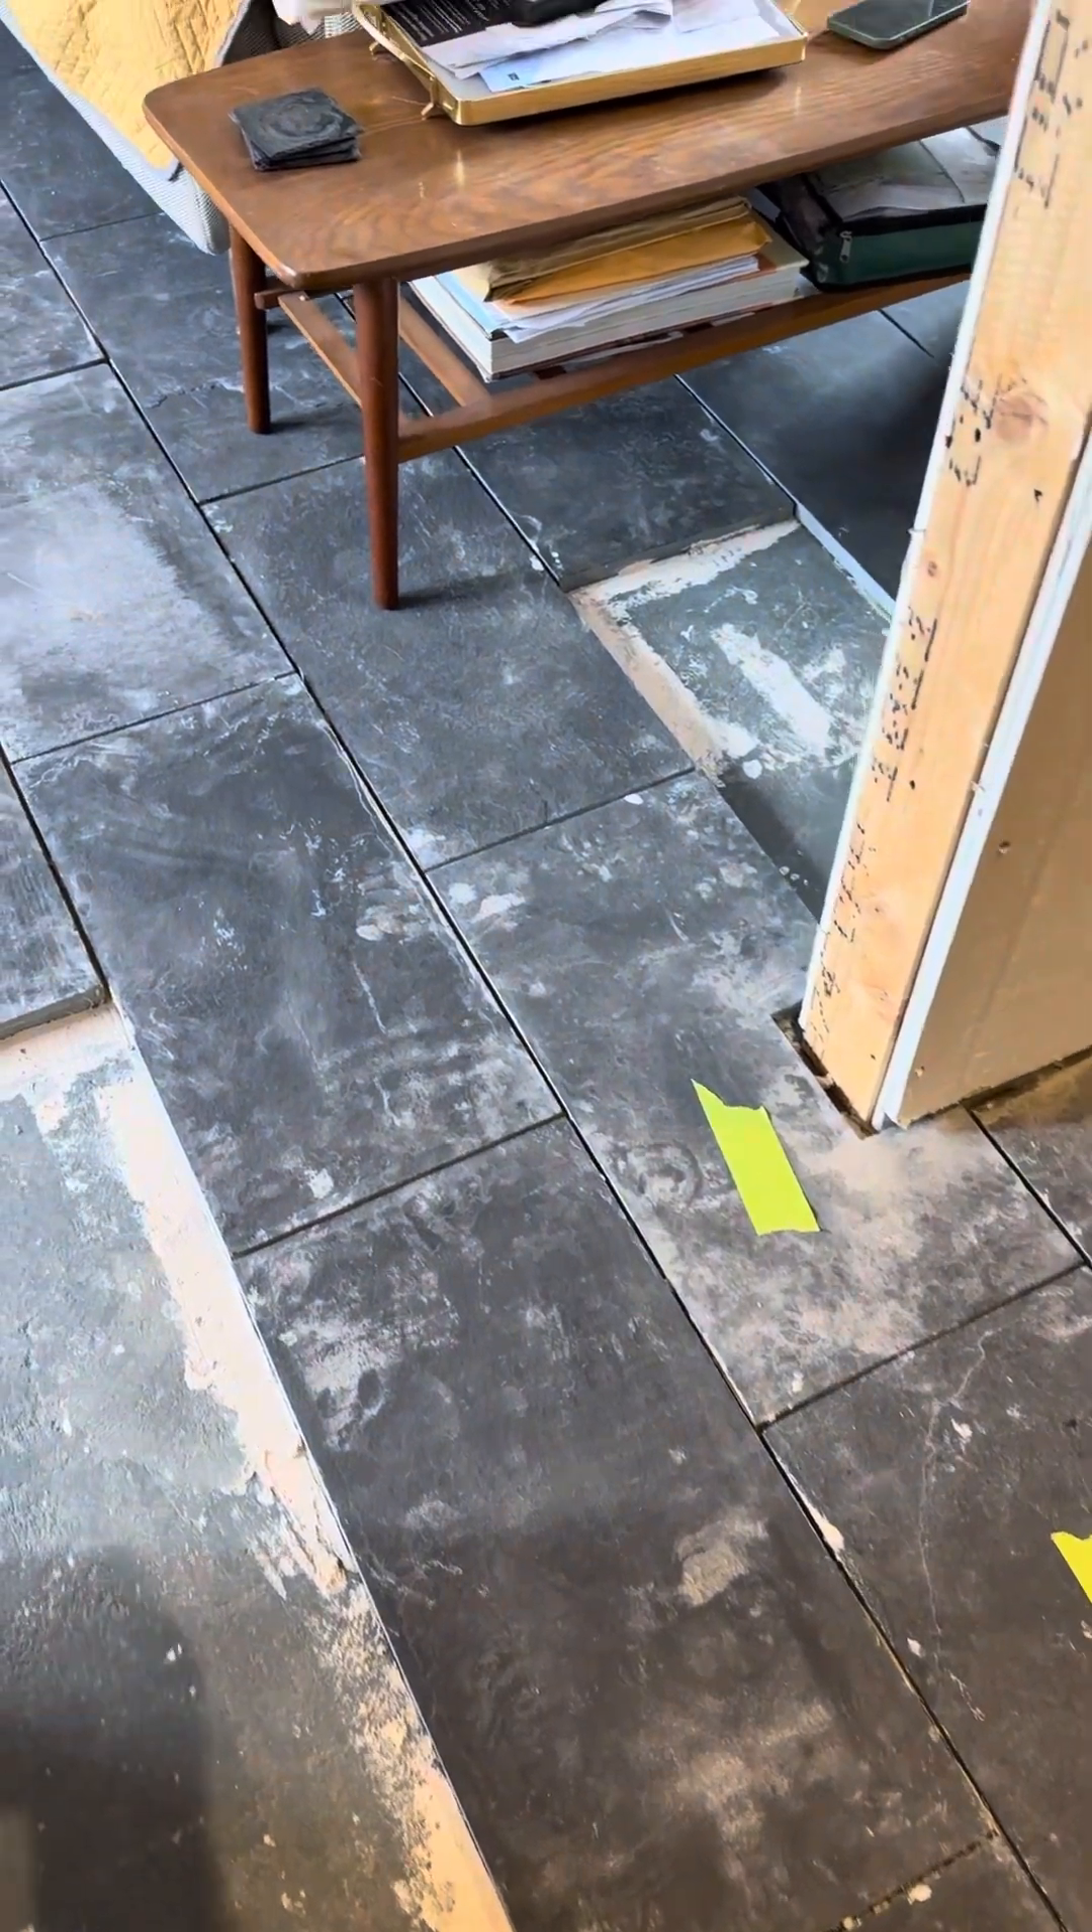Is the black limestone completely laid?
No.